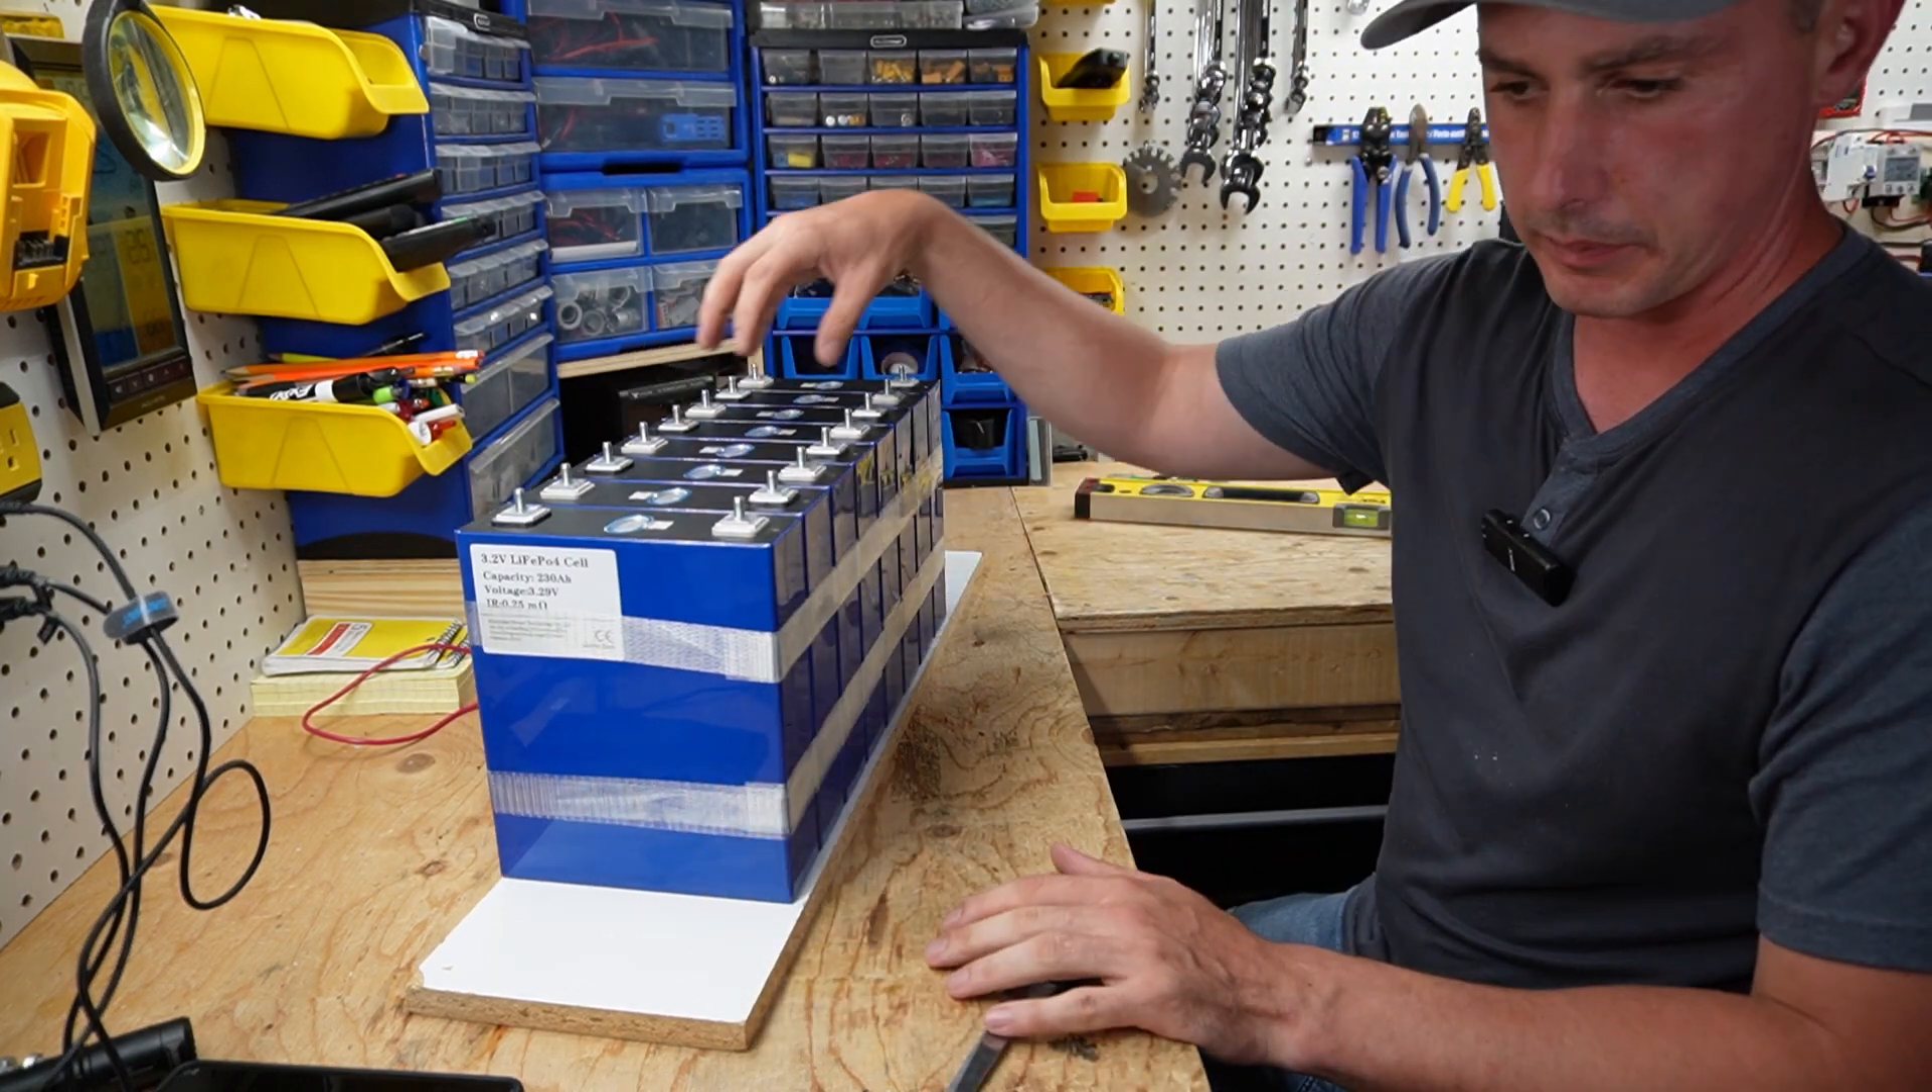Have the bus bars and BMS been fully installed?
No.